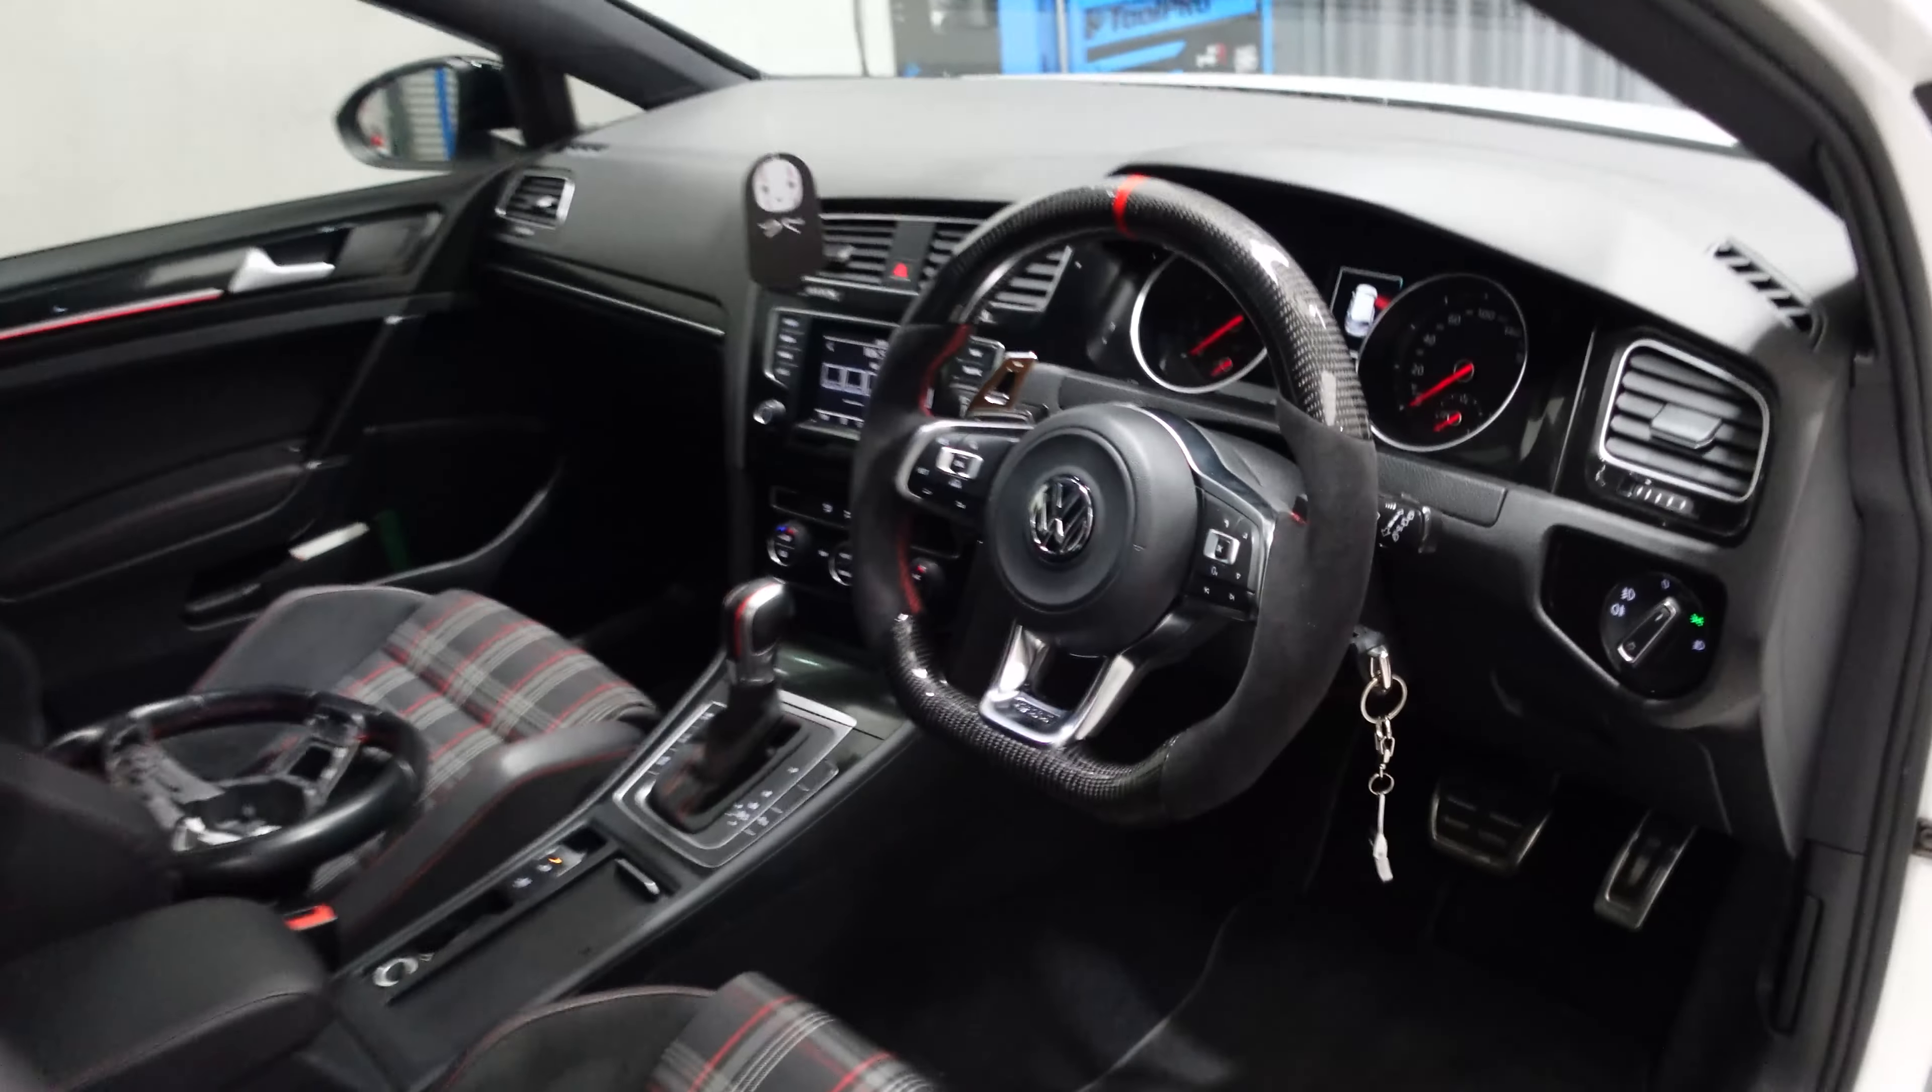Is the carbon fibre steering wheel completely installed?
Yes.